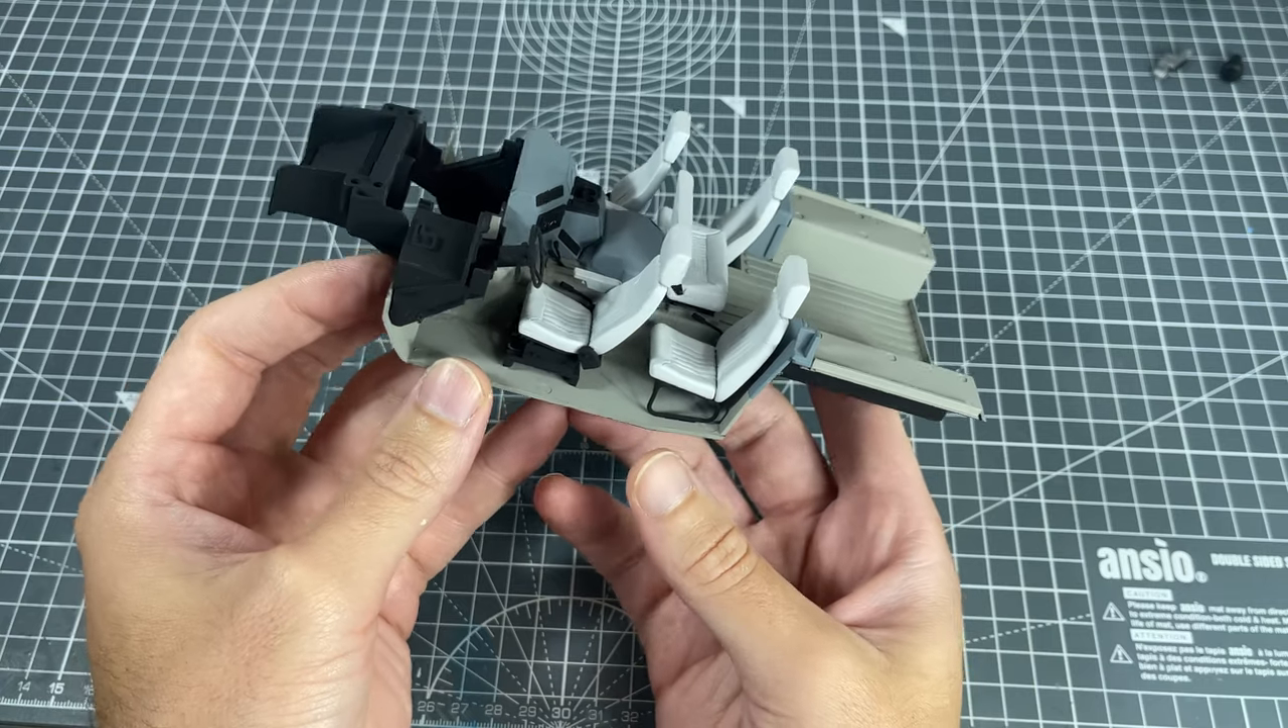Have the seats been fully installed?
Yes.